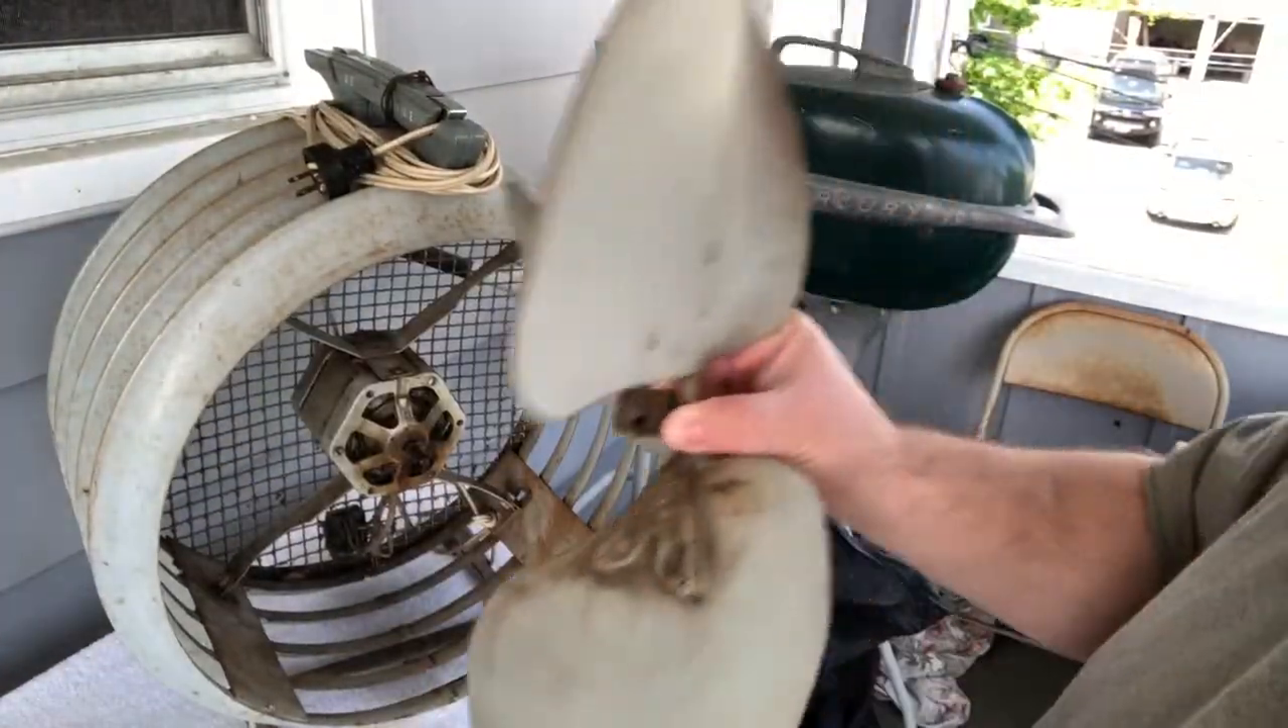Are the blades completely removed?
Yes.